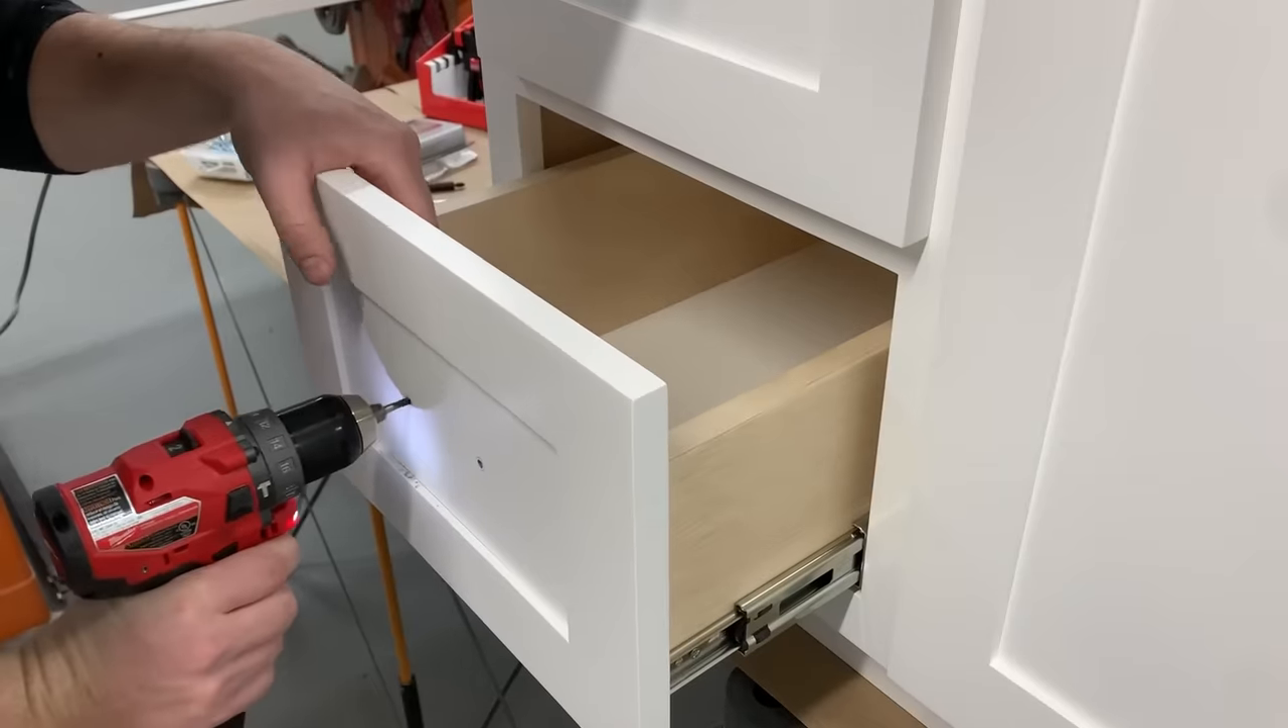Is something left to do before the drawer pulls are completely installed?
Yes.